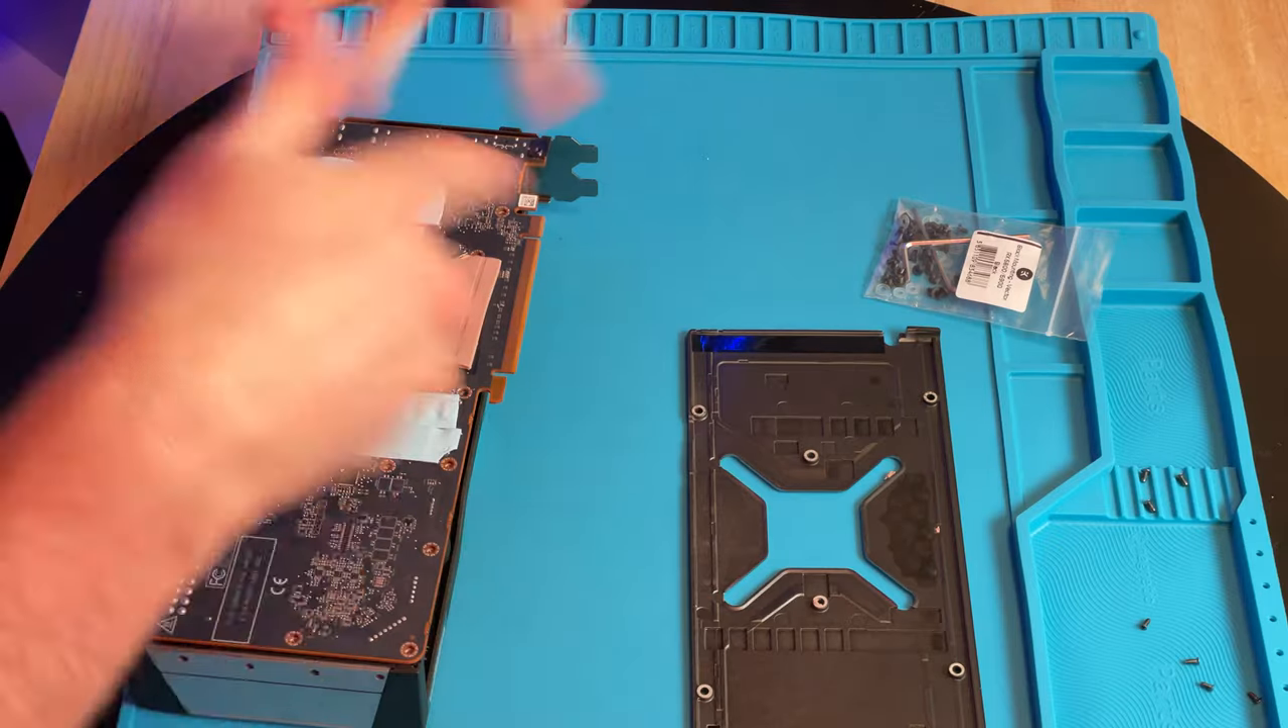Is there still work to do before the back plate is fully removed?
No.